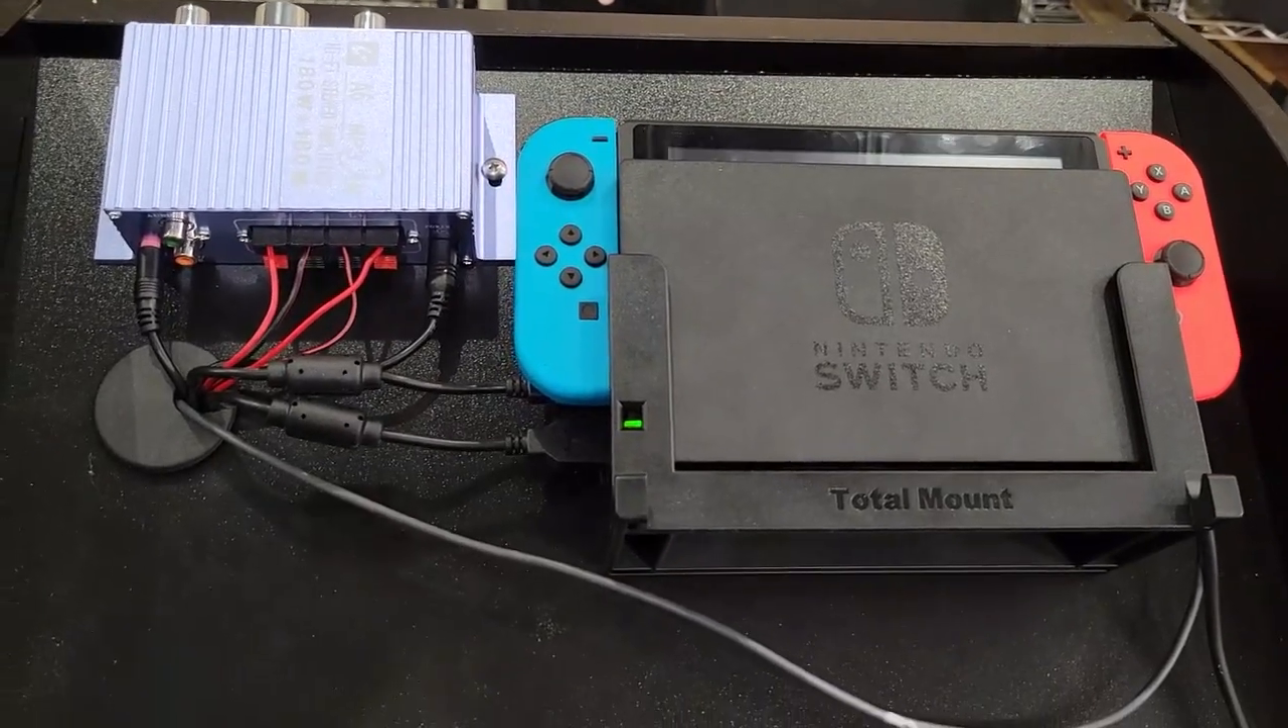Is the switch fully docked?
Yes.